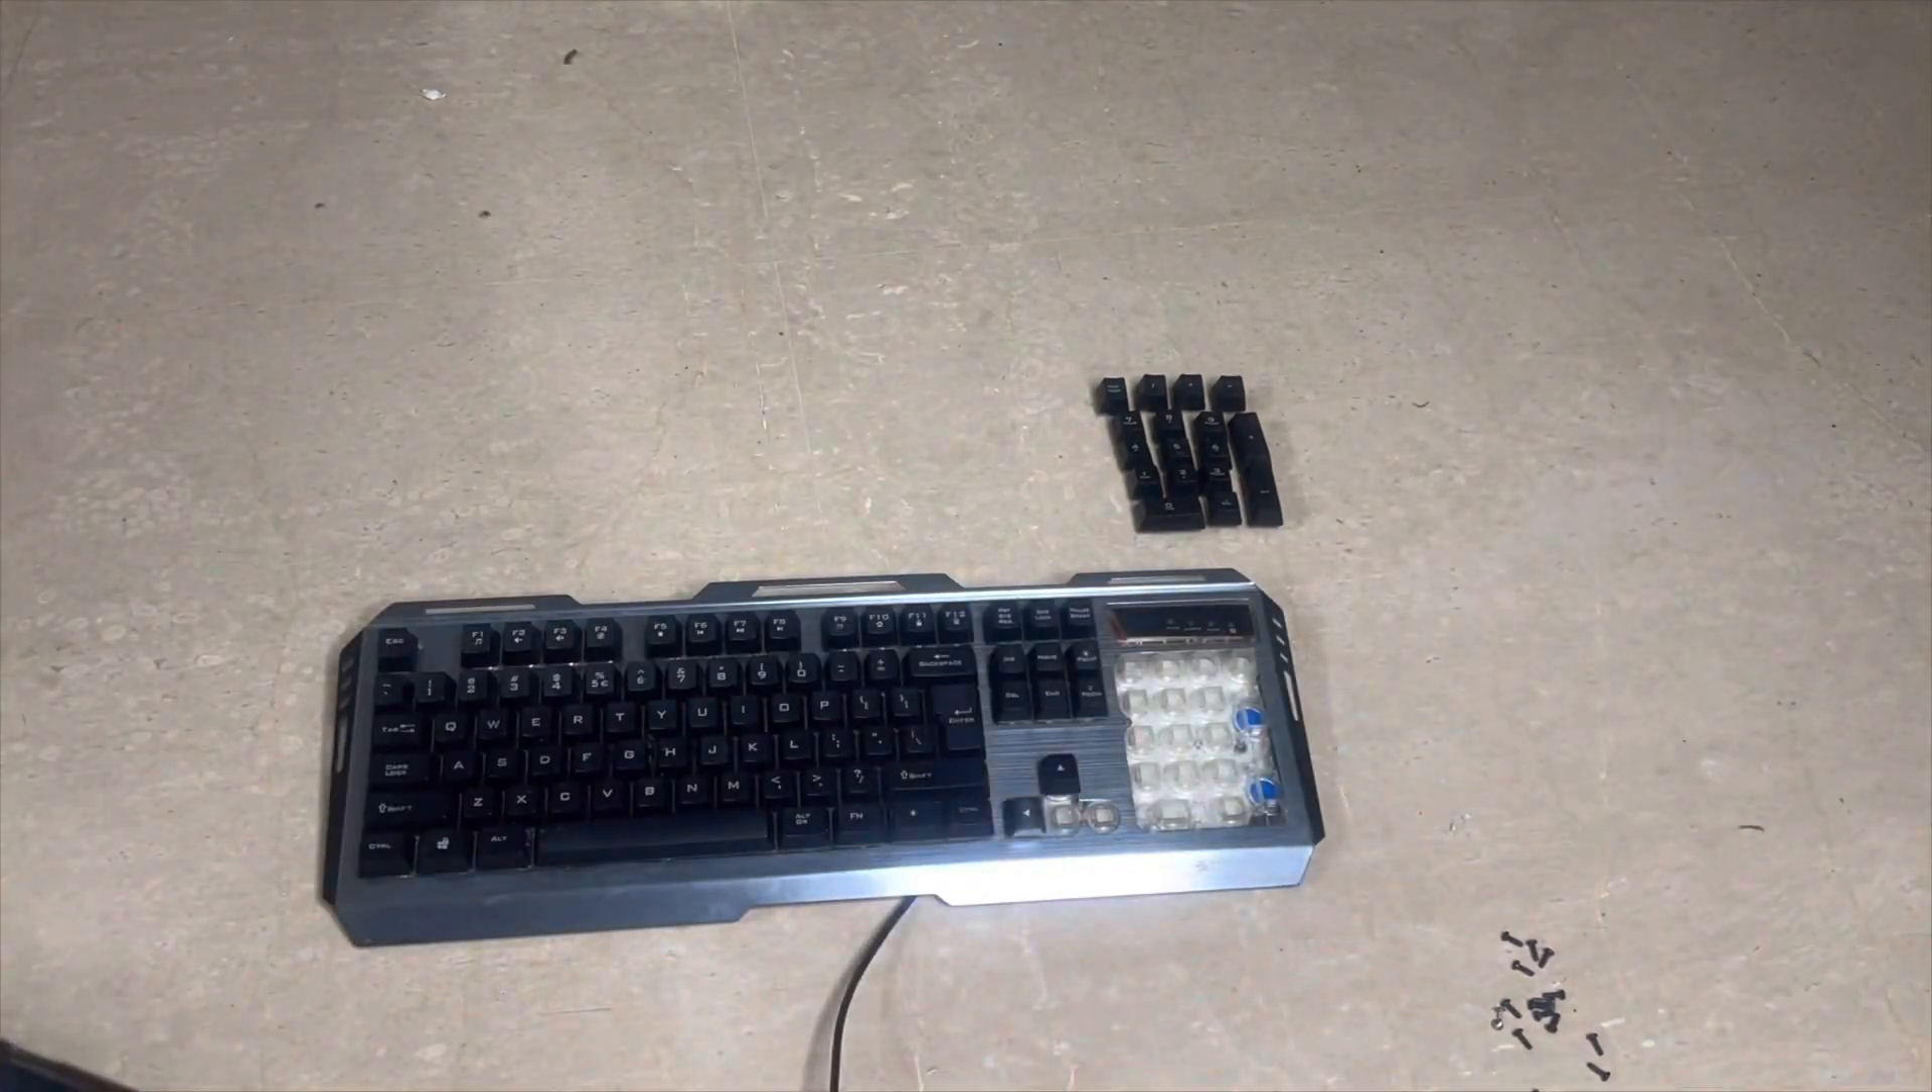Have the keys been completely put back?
No.